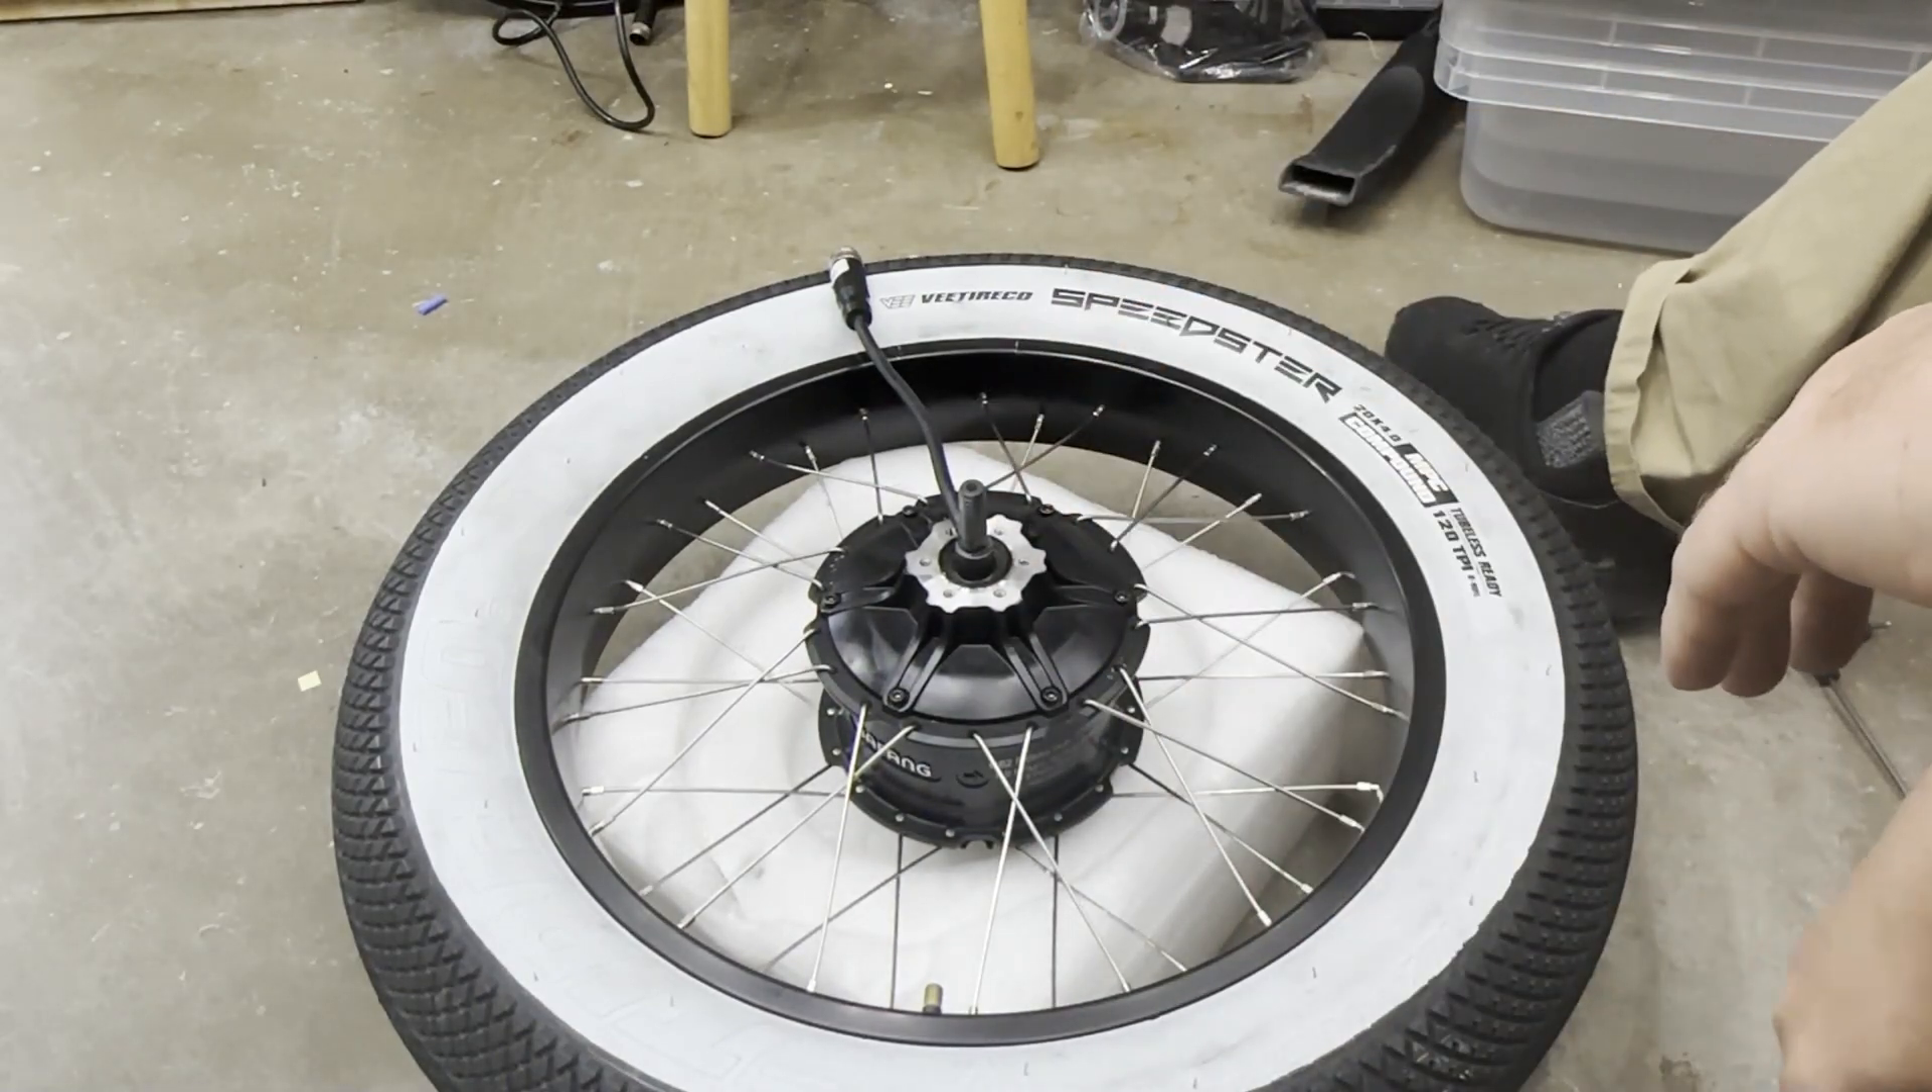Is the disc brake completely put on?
No.